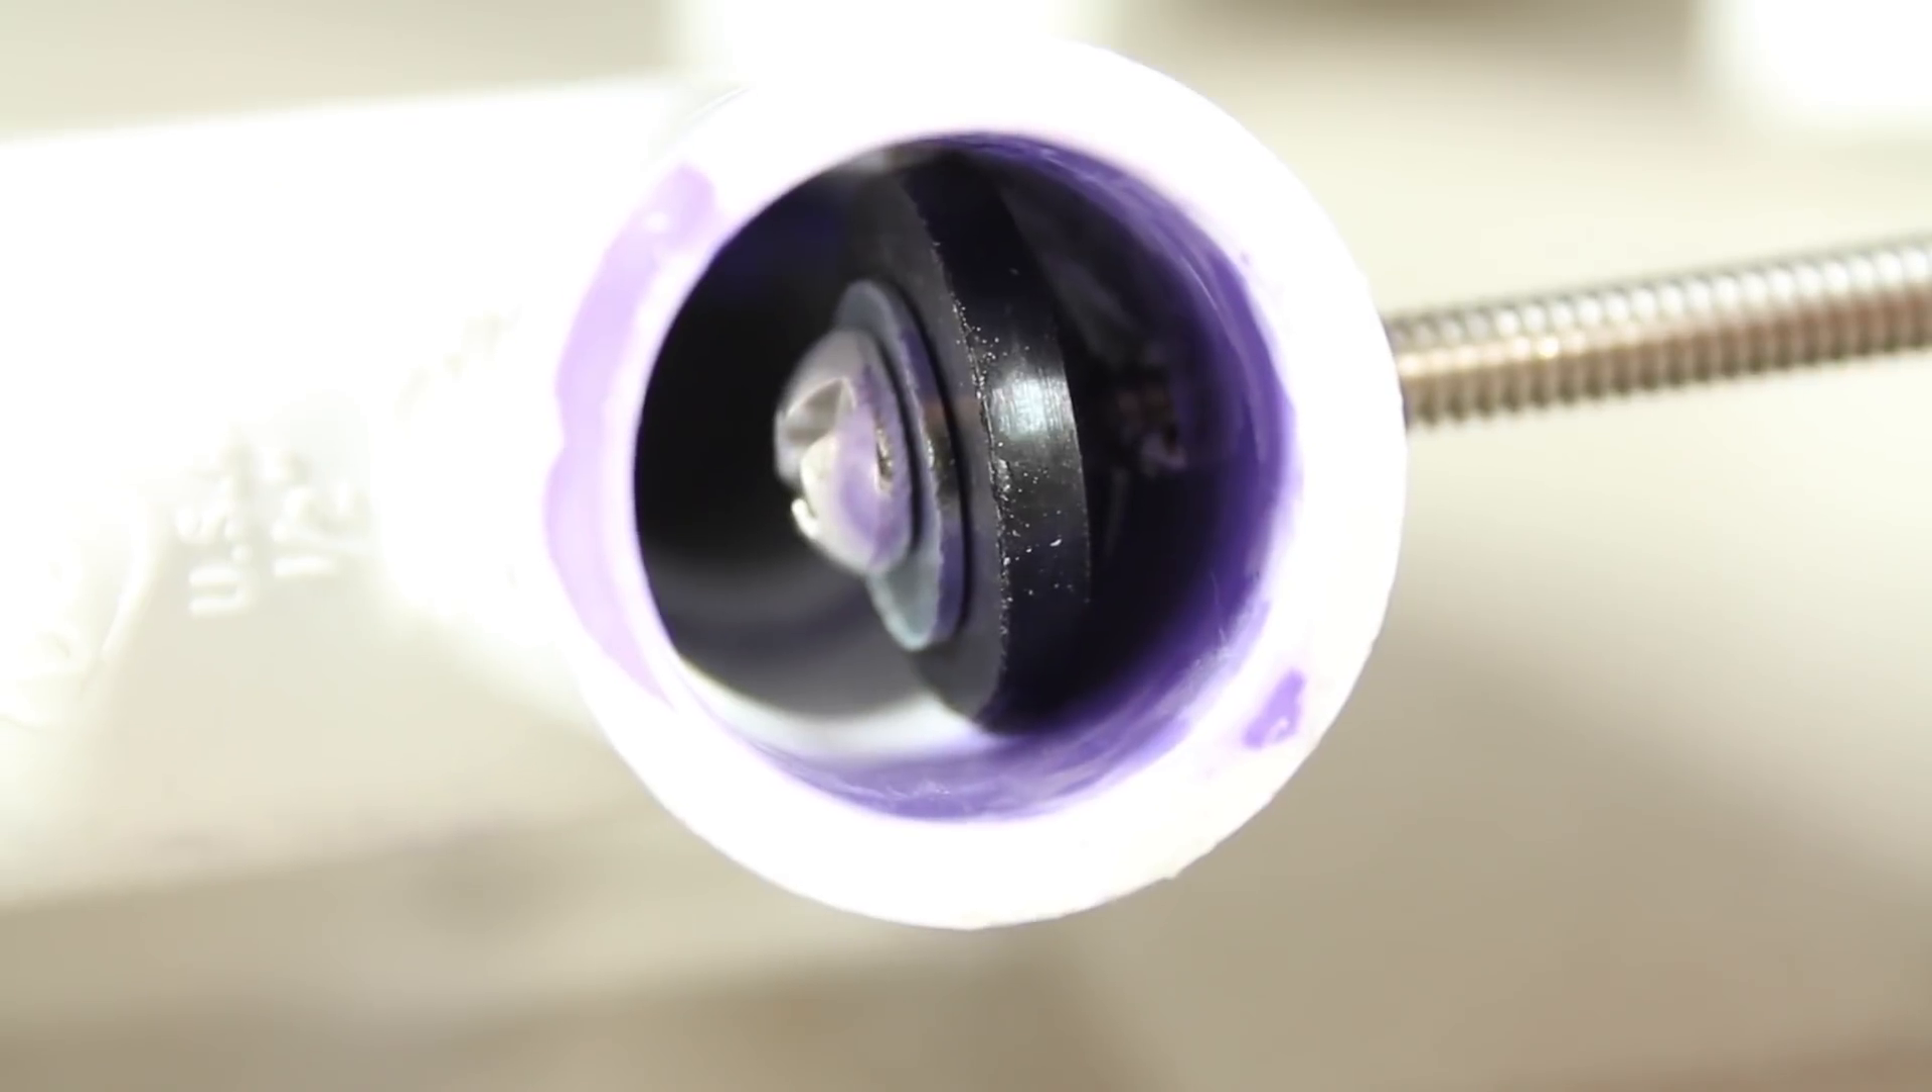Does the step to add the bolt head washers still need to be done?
No.